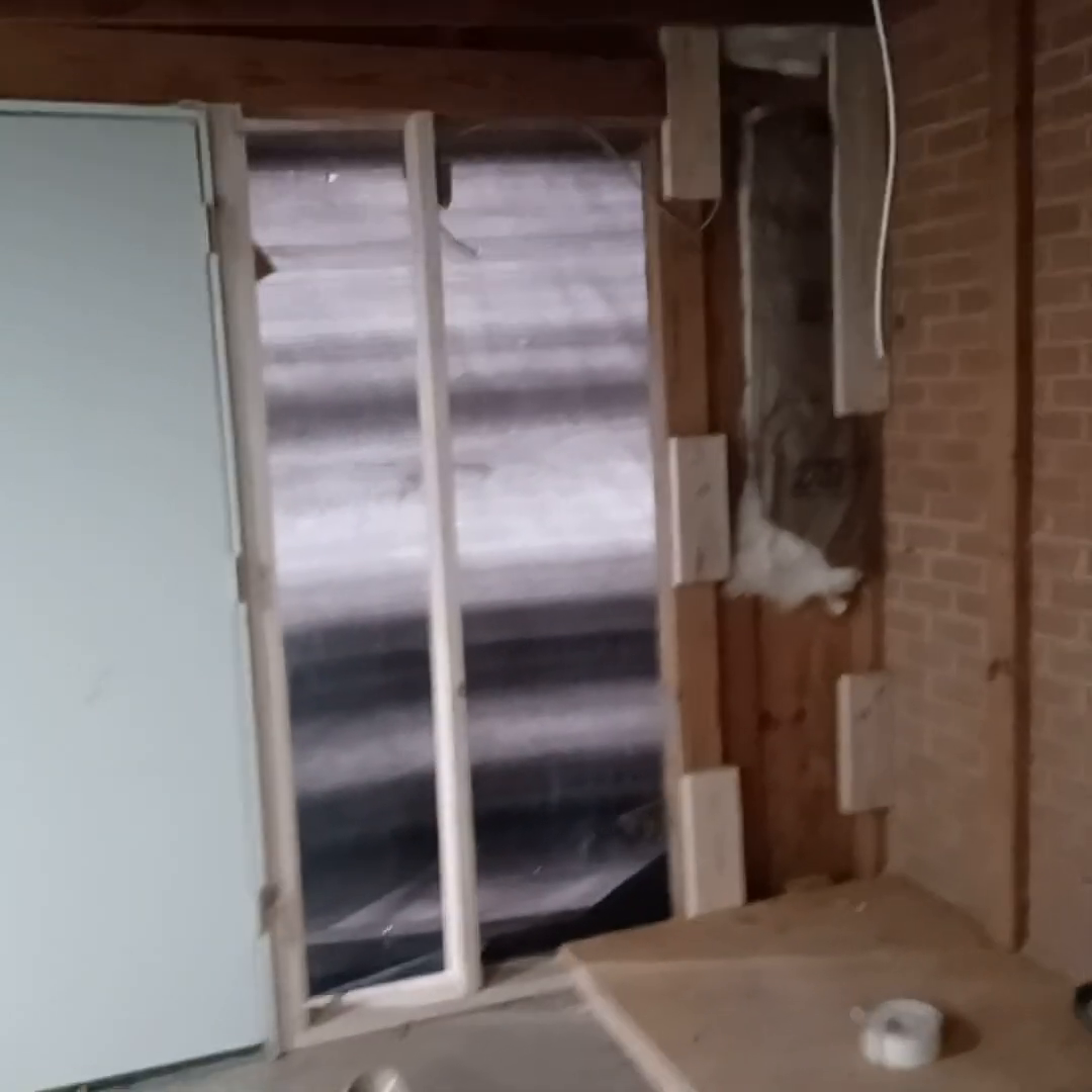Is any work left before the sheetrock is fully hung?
Yes.